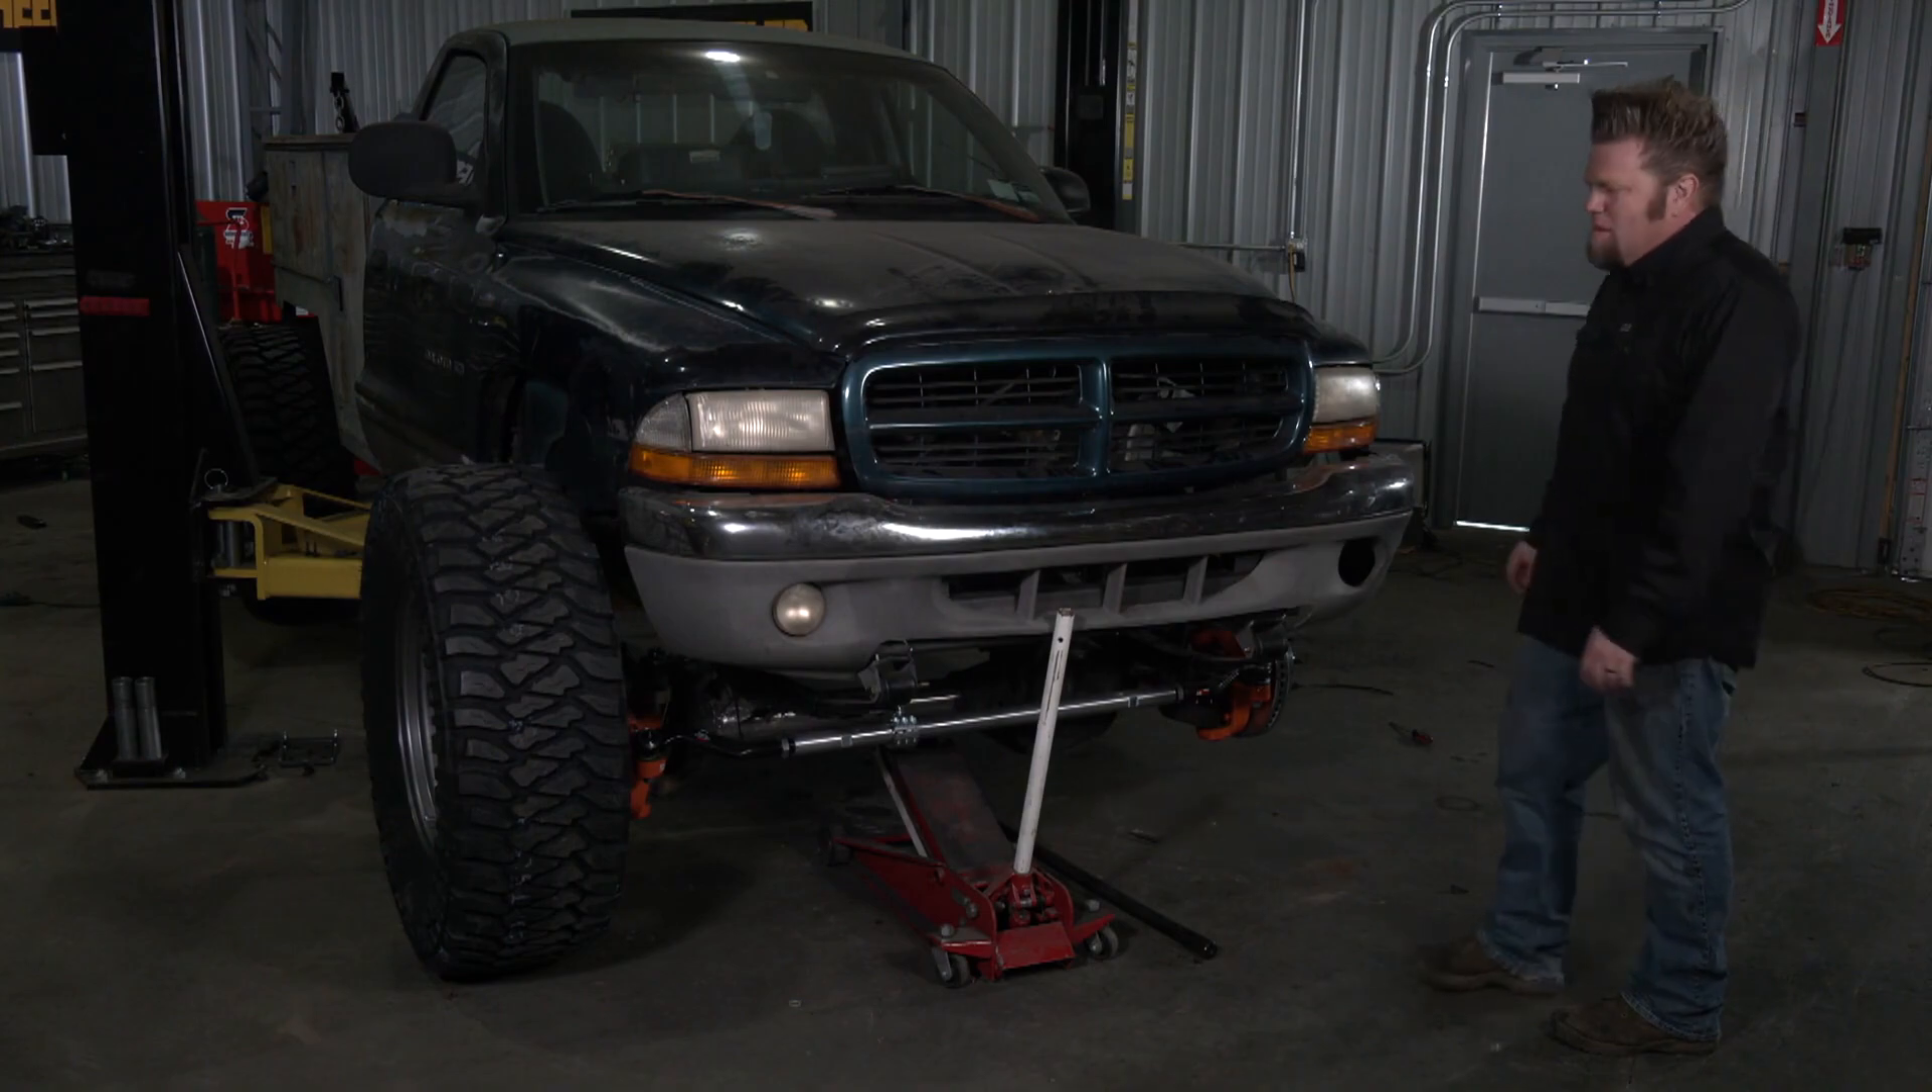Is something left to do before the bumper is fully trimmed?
Yes.